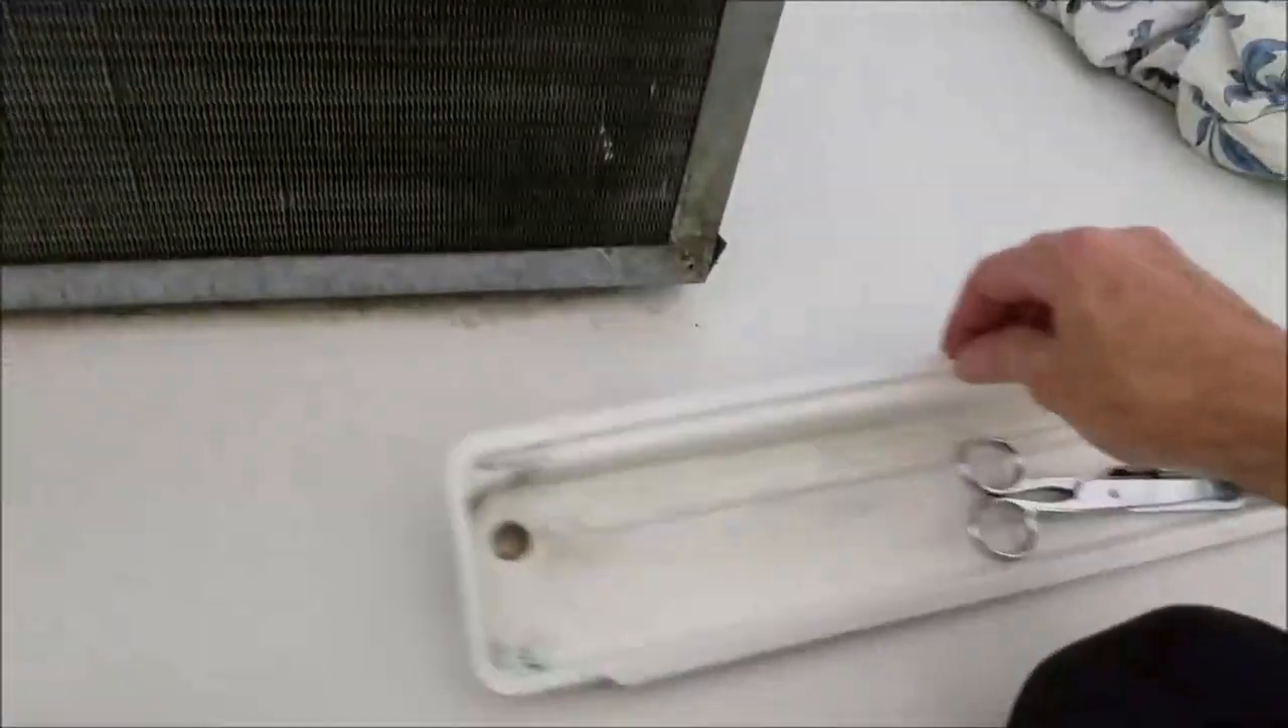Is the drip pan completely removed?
Yes.